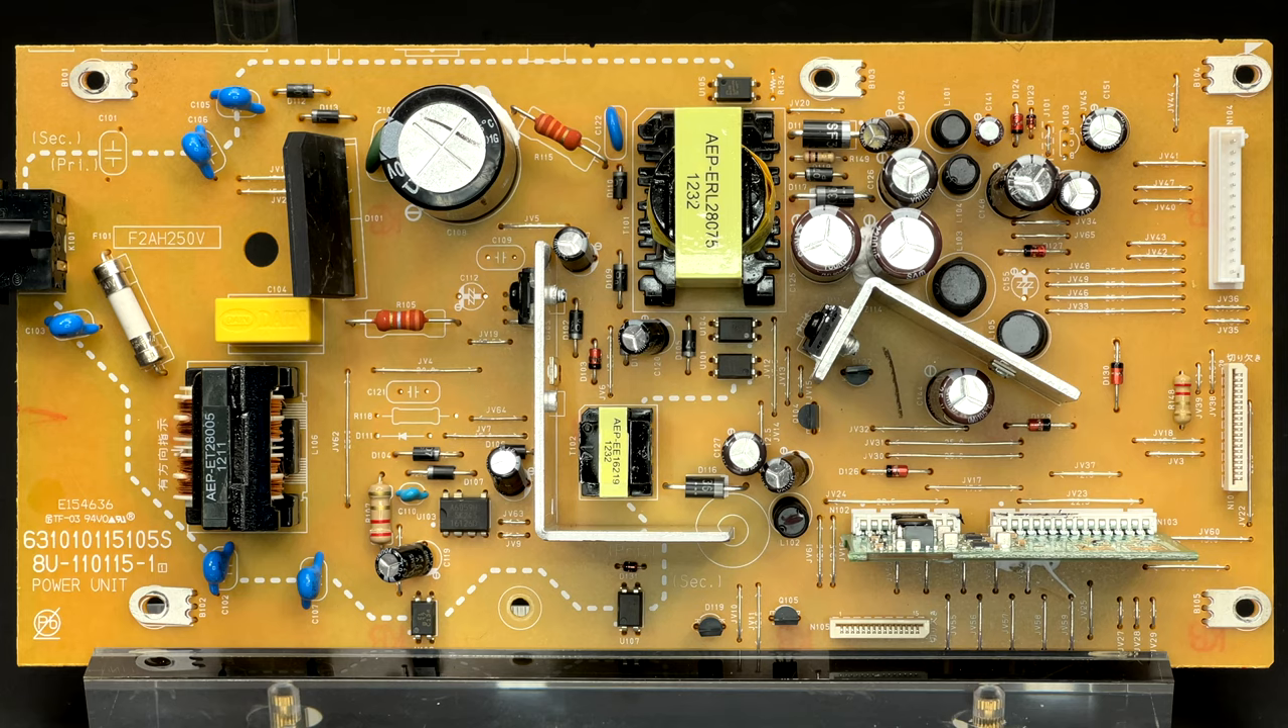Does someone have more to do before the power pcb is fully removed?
No.